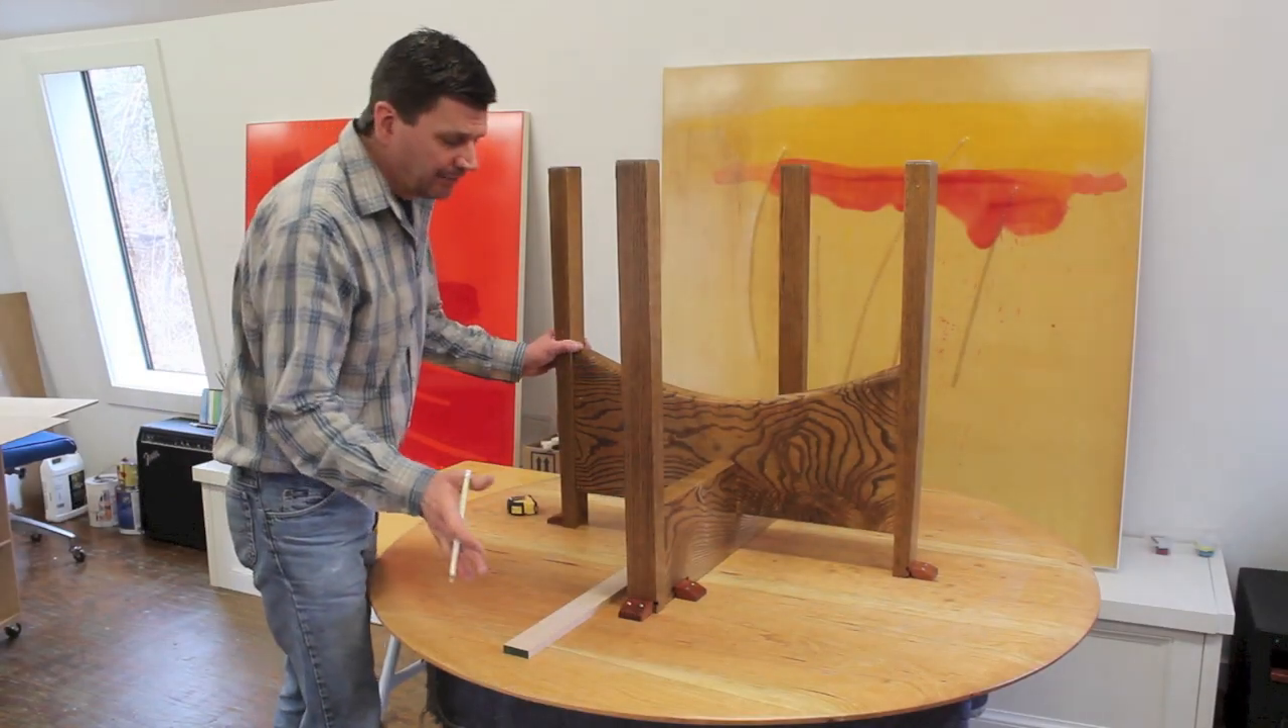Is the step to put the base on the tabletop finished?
Yes.